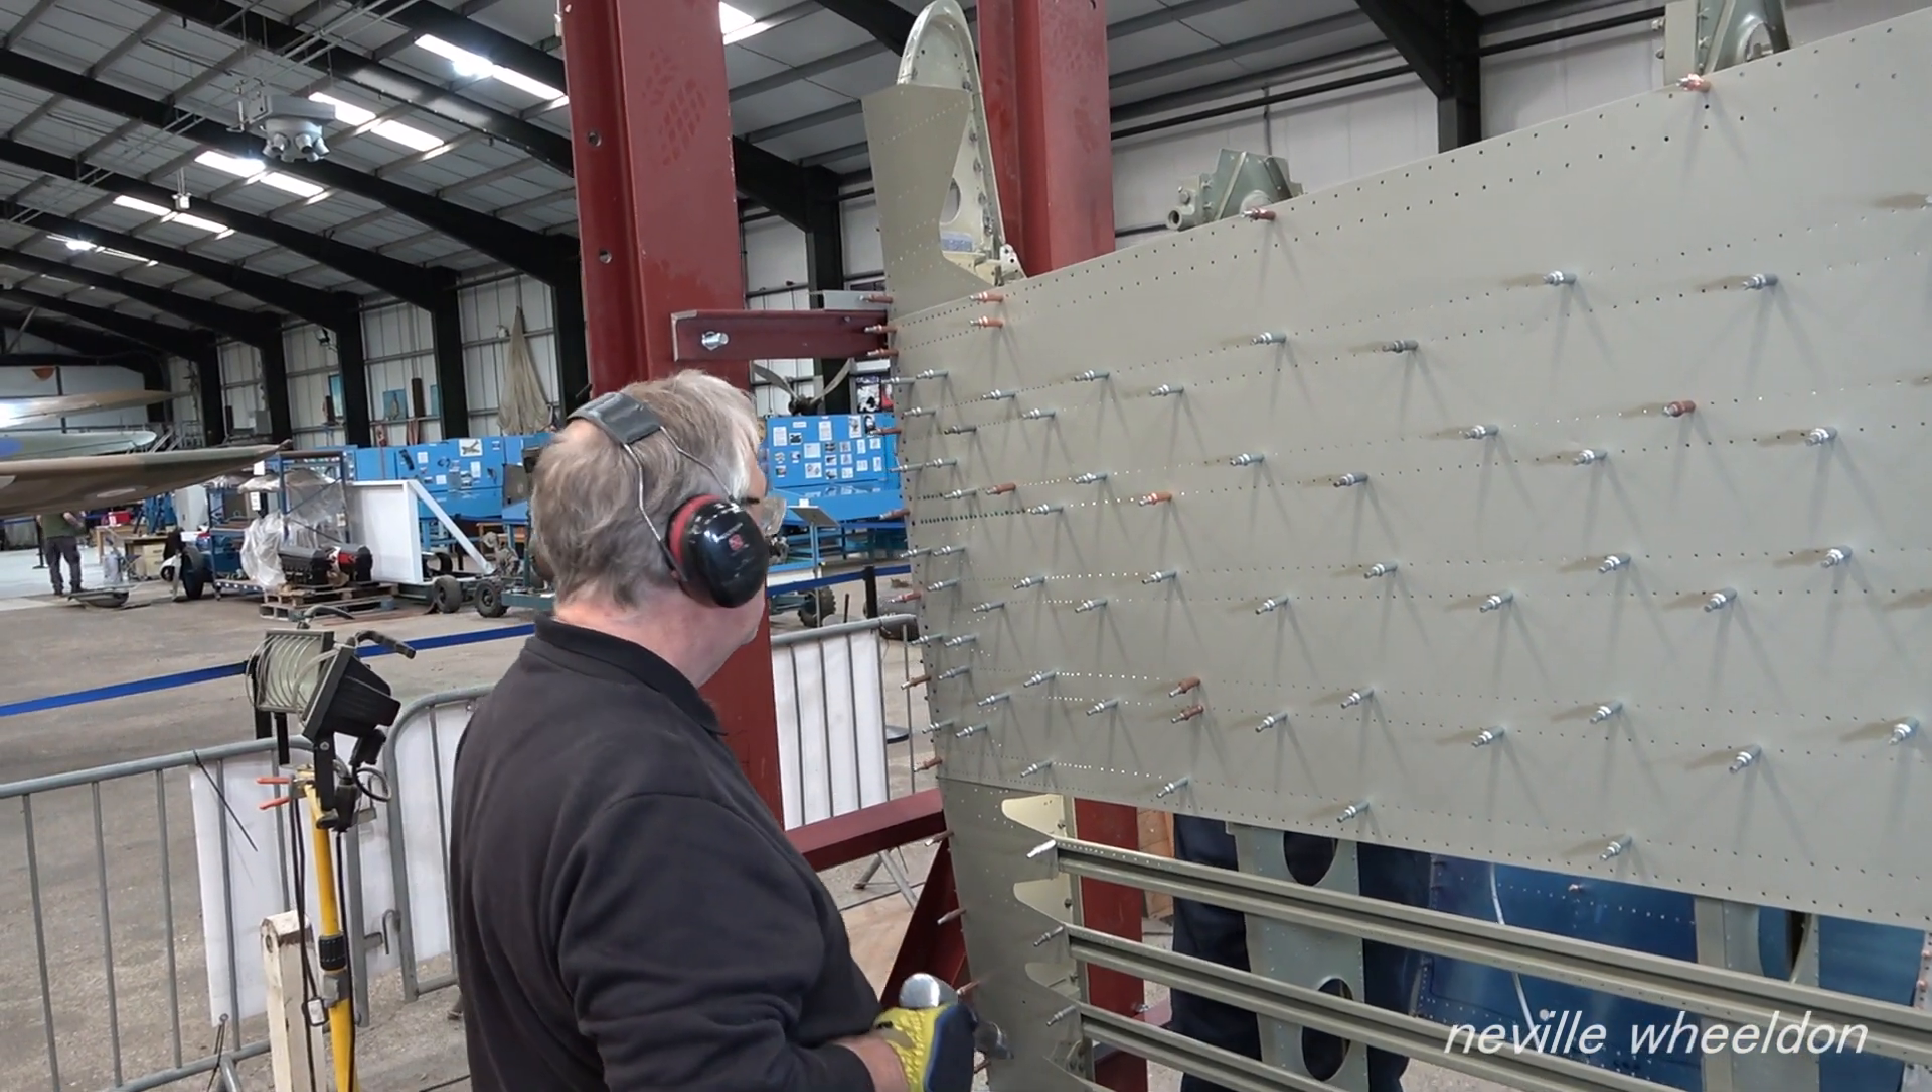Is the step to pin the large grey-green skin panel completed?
Yes.